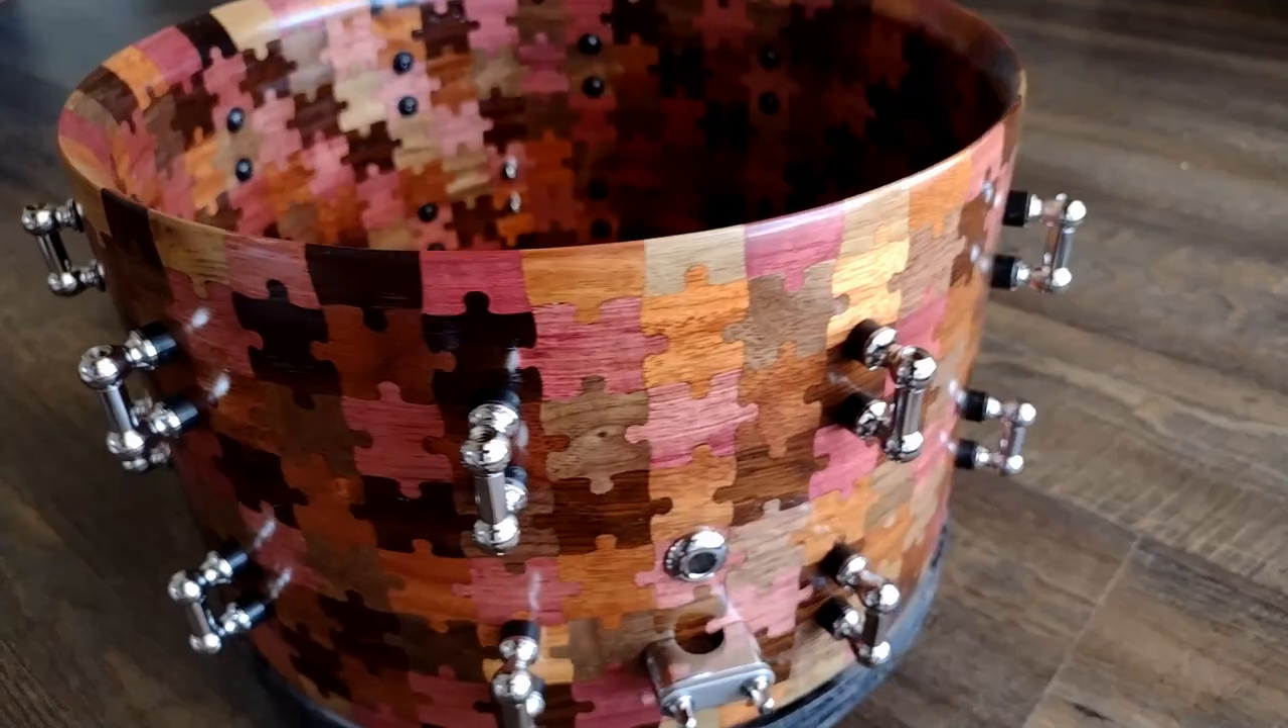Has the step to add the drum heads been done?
No.